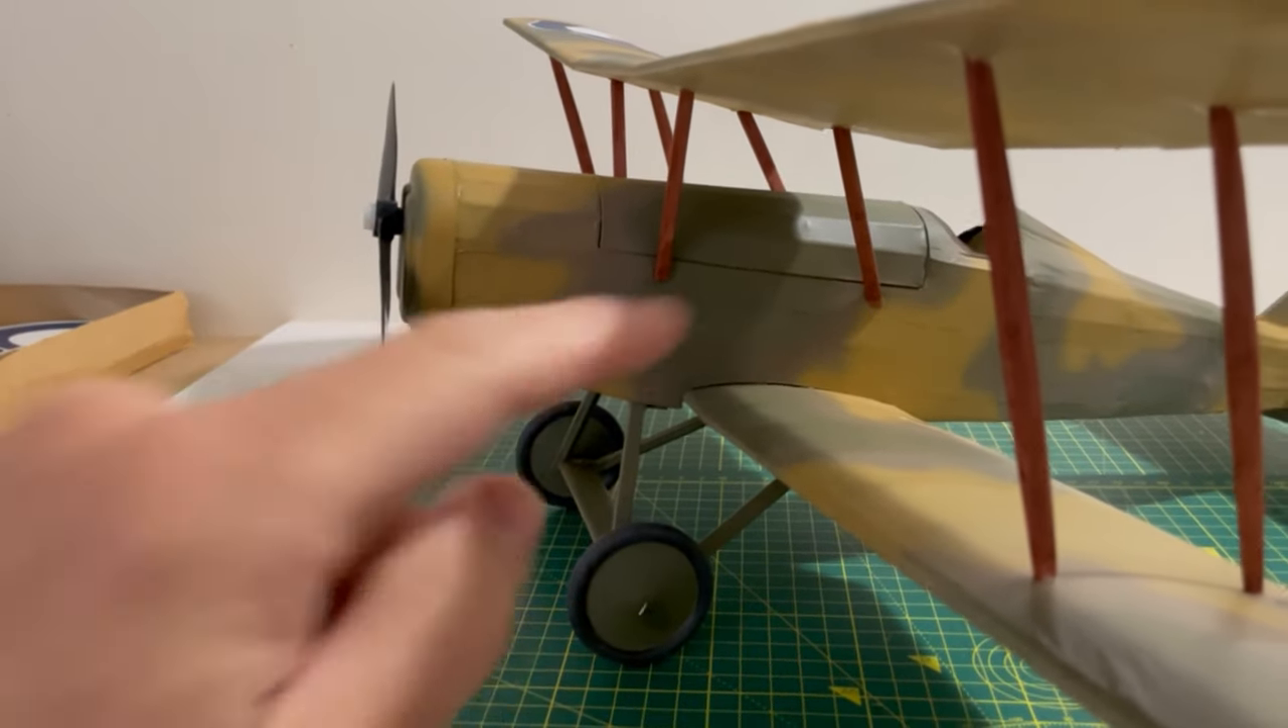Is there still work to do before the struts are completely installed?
No.